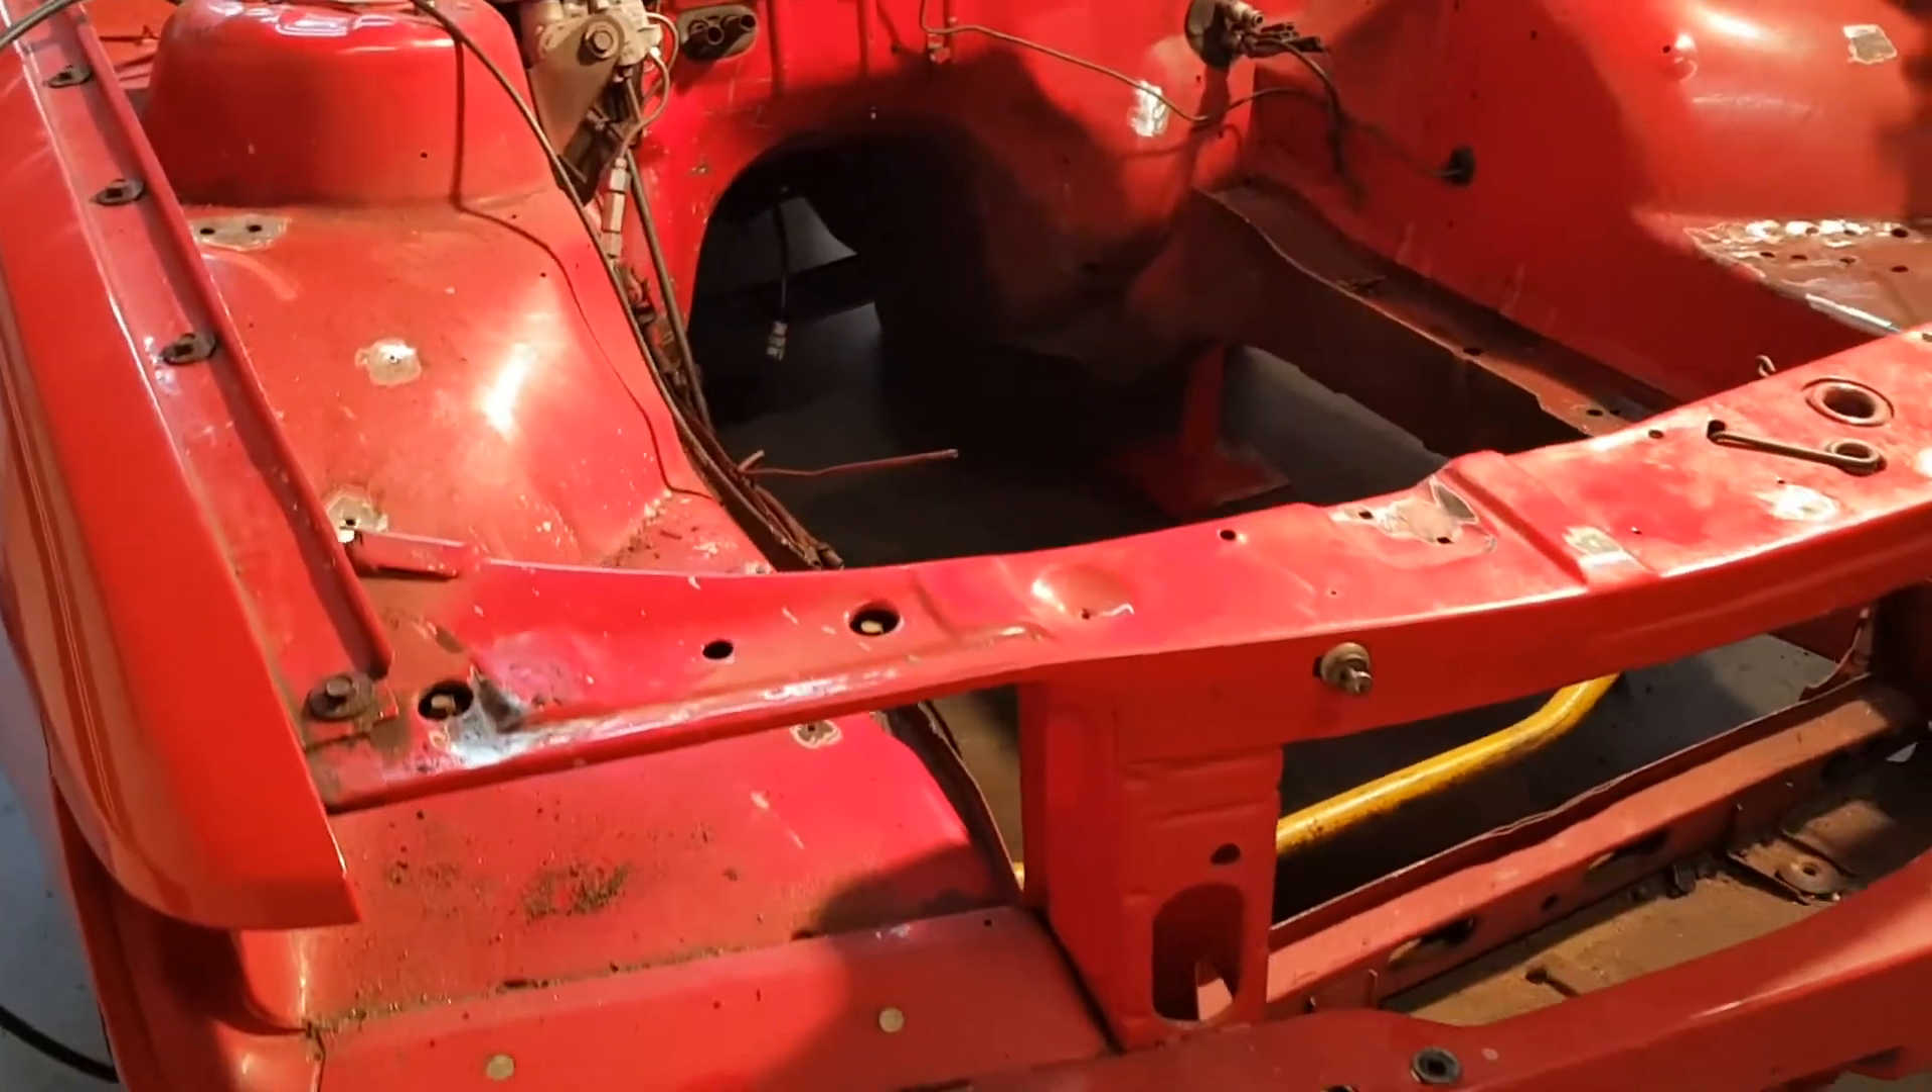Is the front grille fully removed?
Yes.